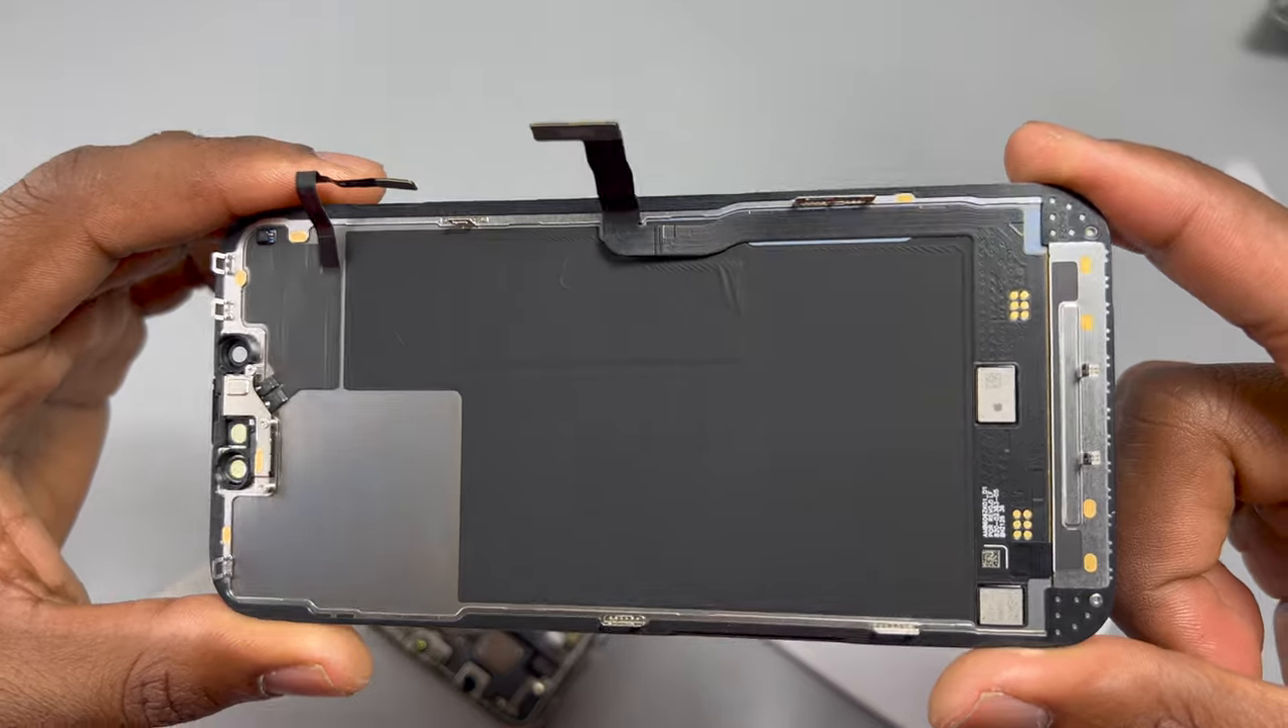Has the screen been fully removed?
Yes.